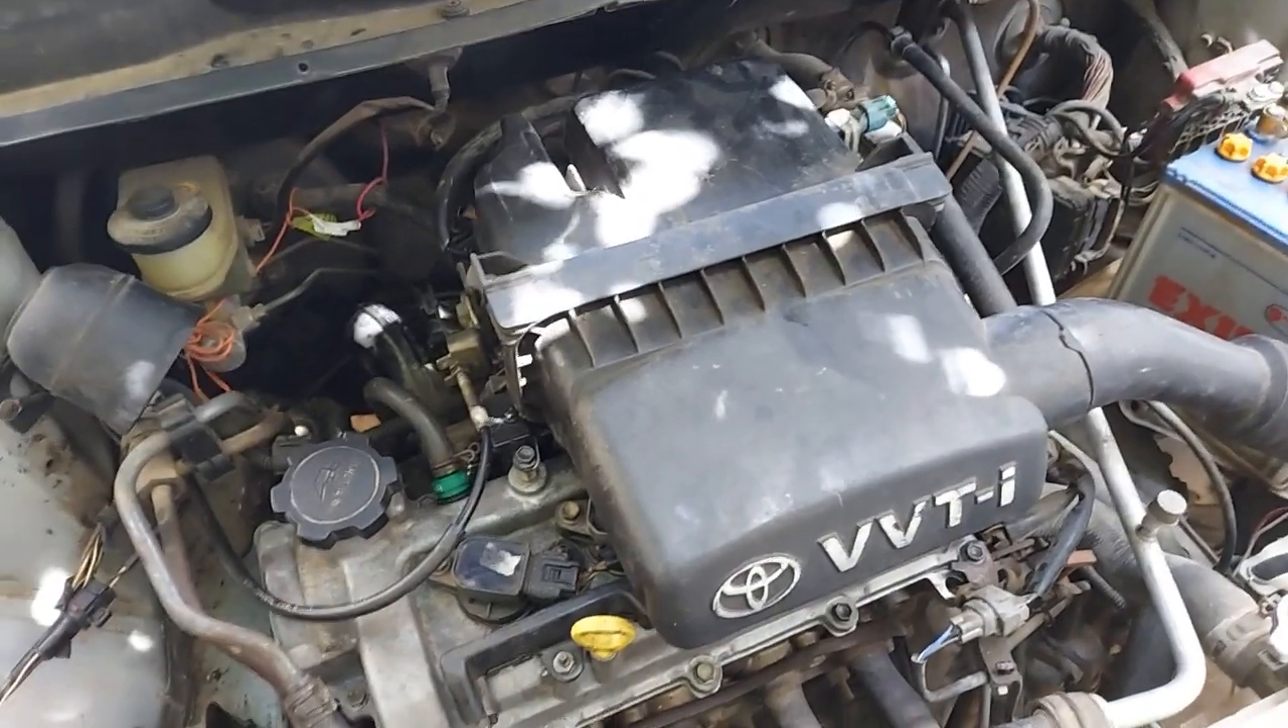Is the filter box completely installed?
Yes.